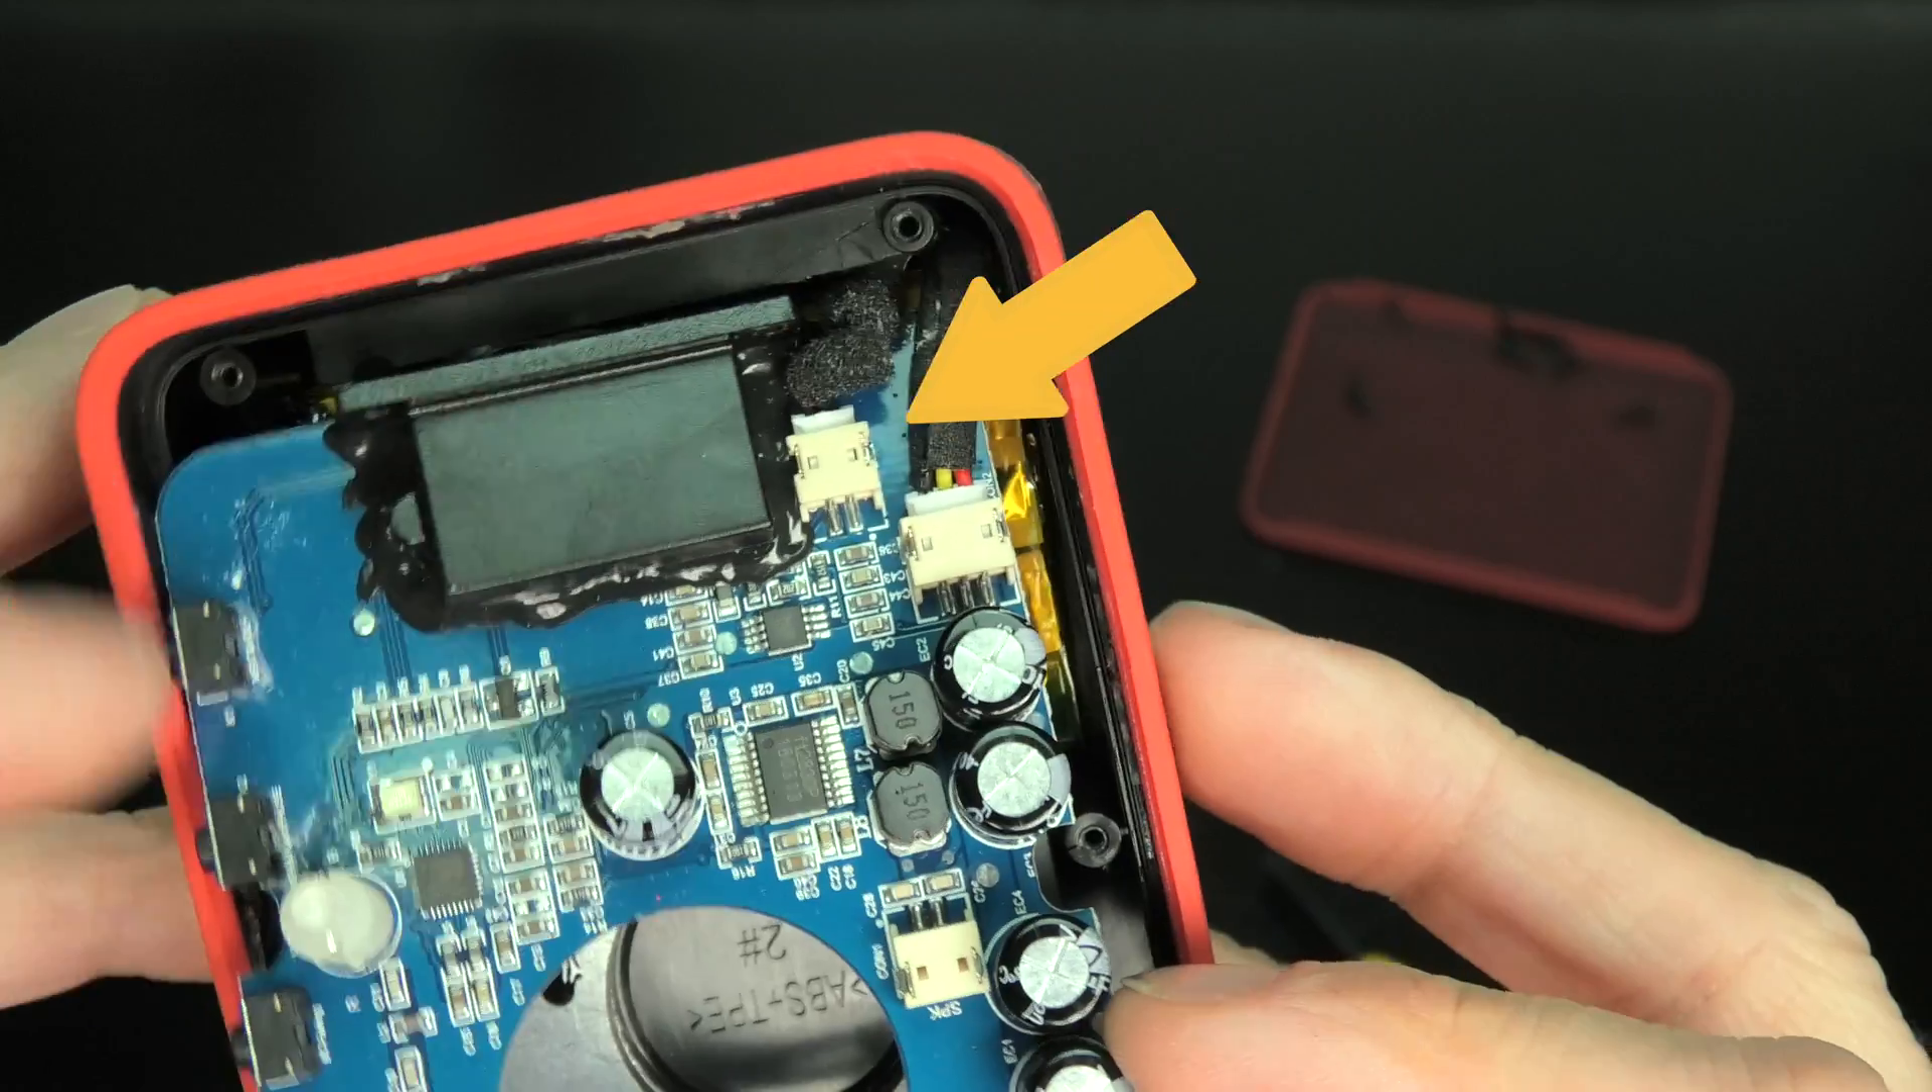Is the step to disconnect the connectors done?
No.